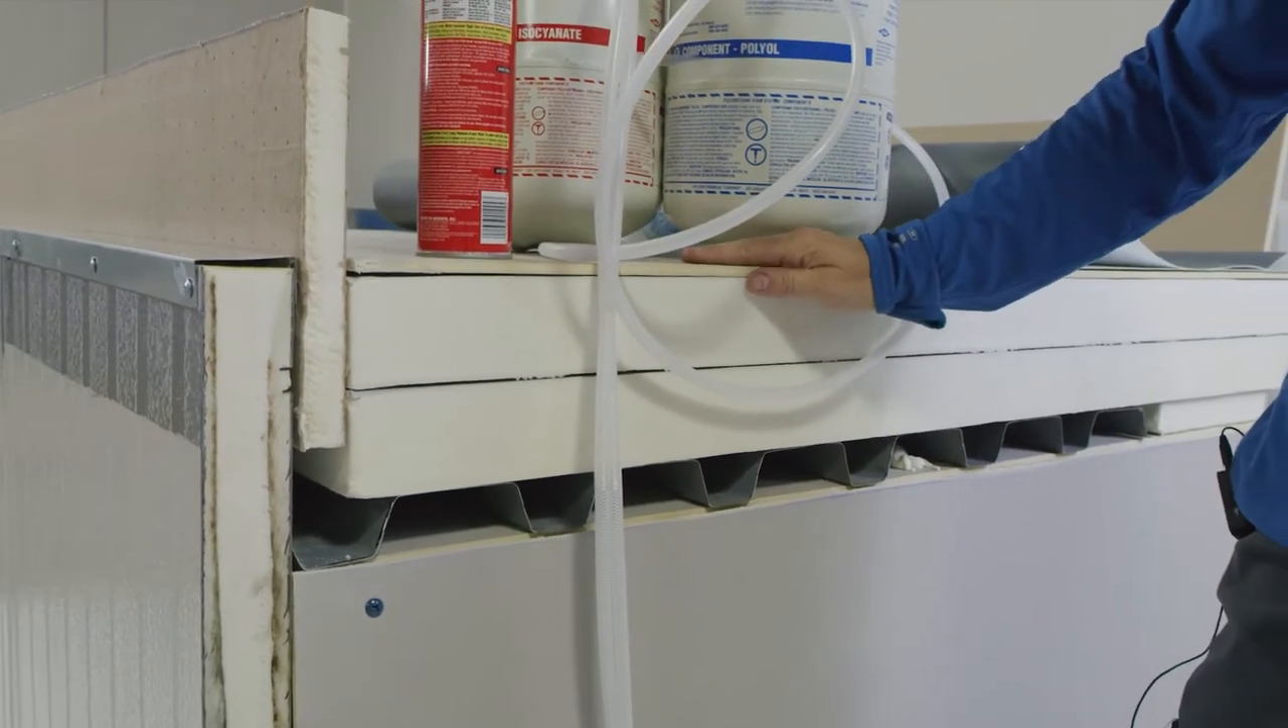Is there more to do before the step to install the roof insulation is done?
No.